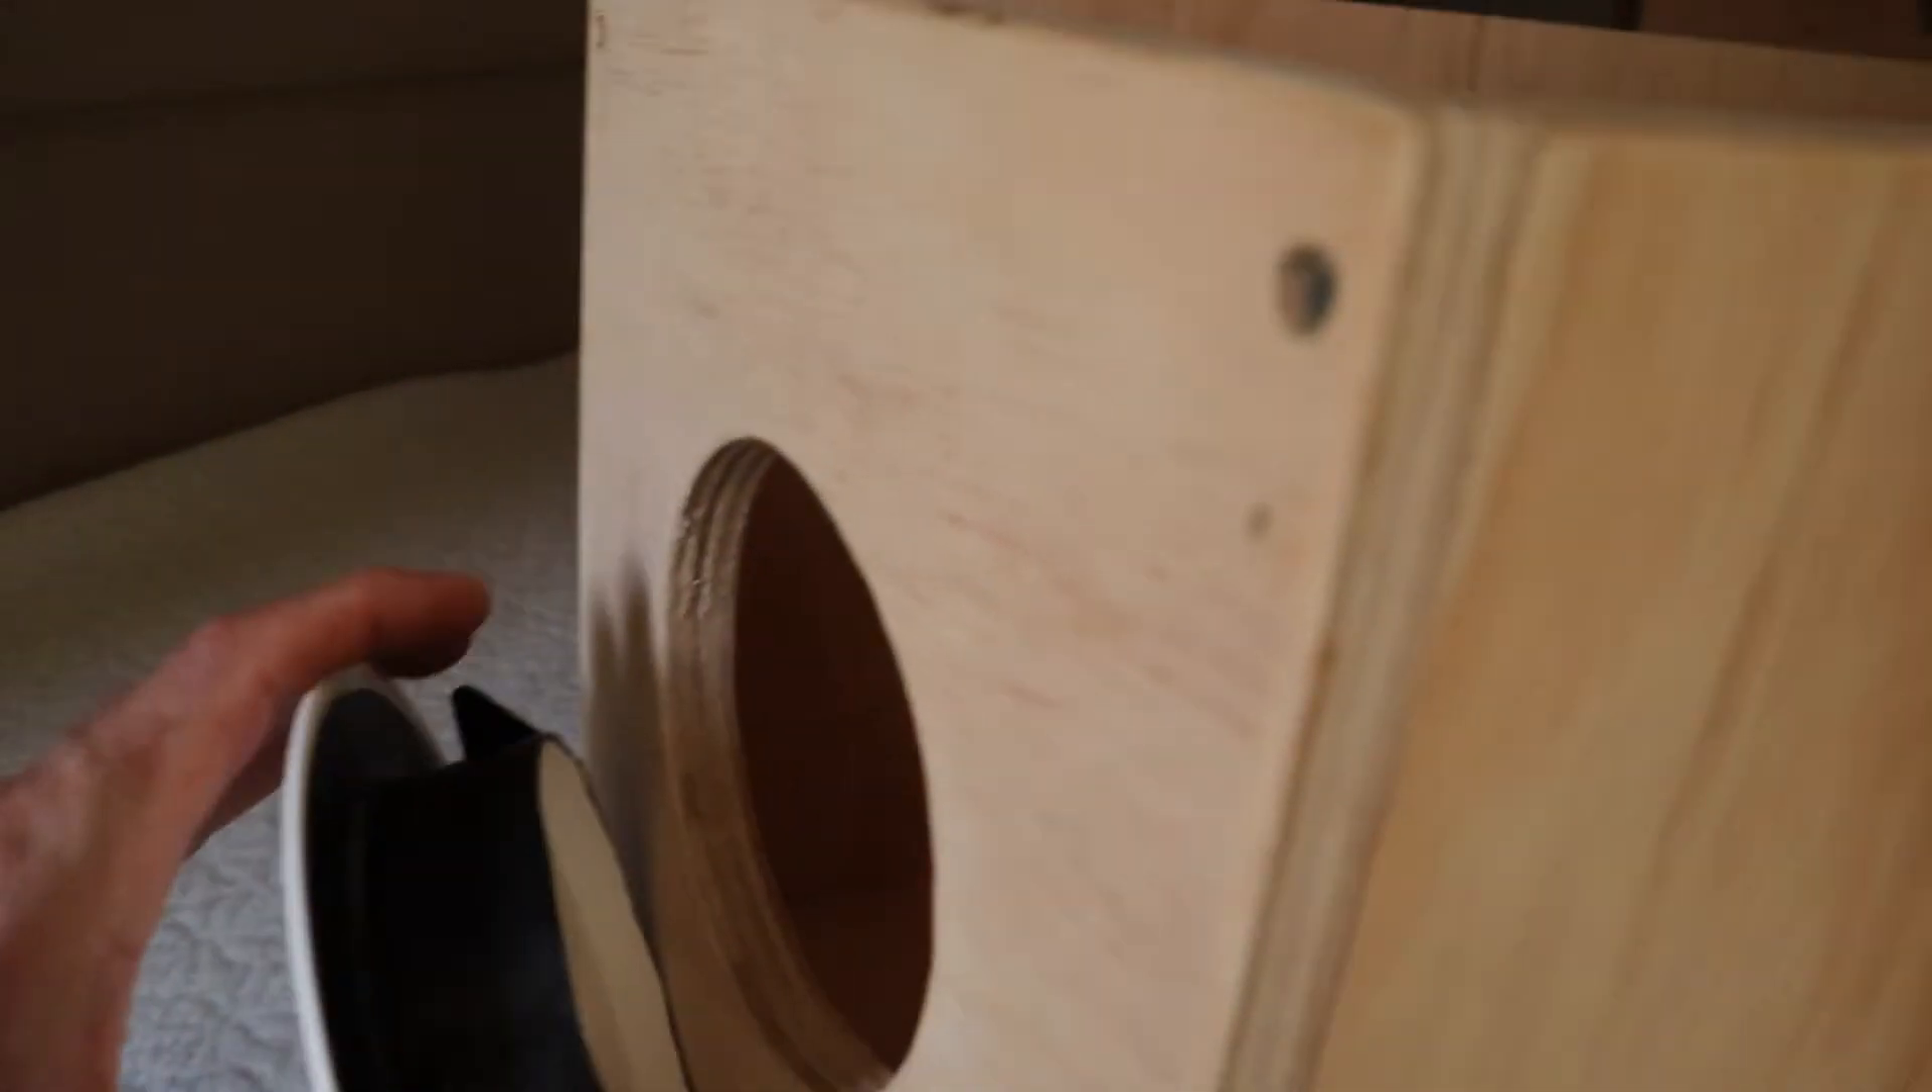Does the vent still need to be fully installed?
Yes.